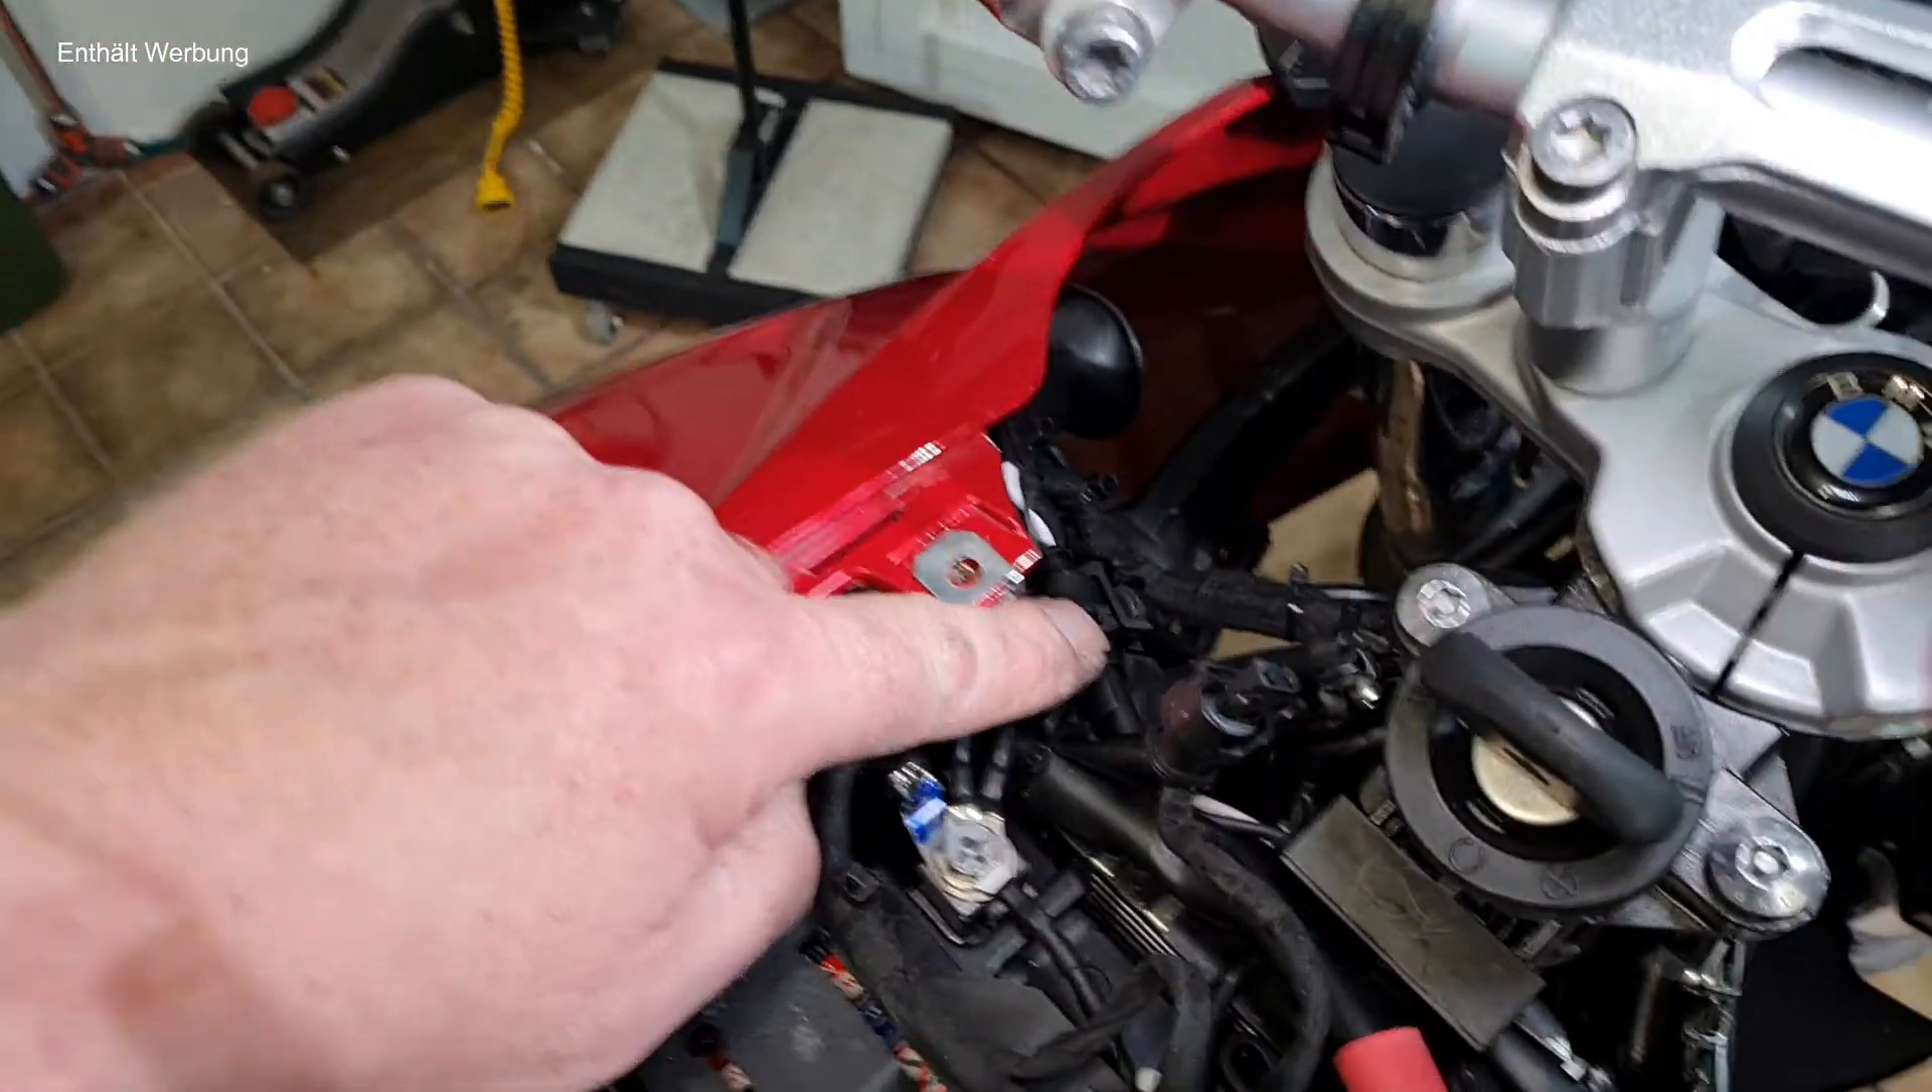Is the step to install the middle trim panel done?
No.